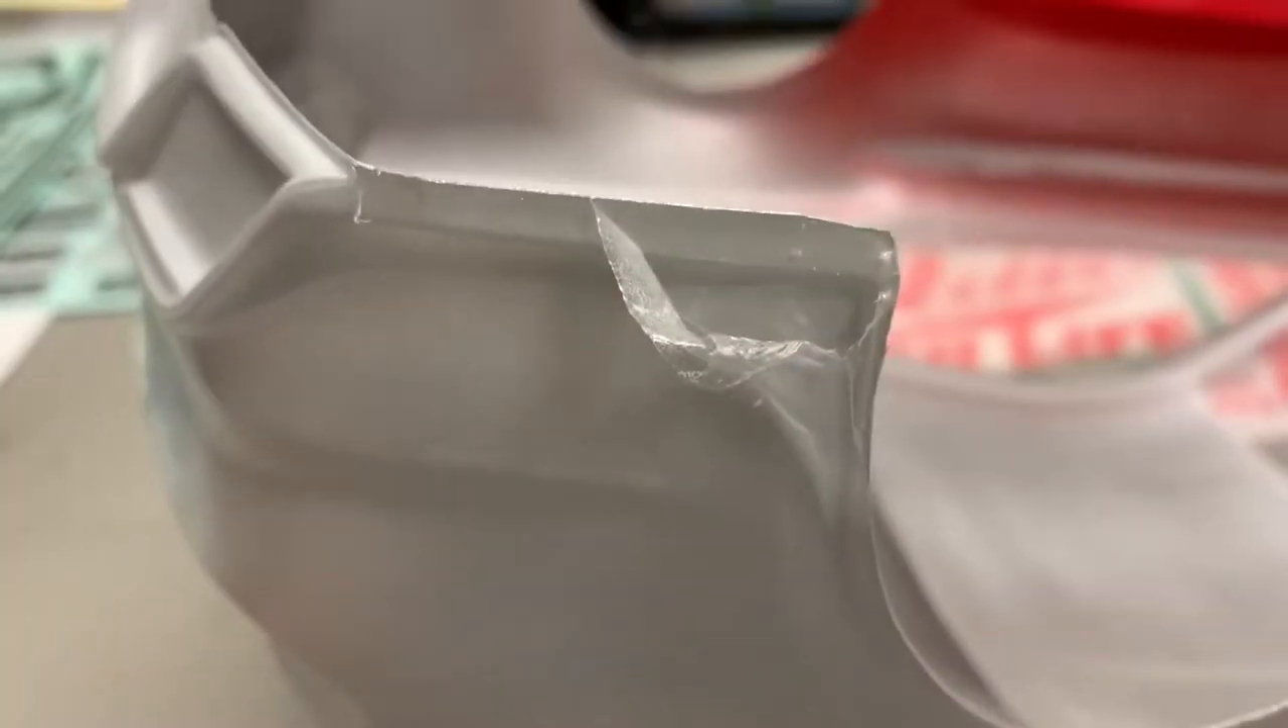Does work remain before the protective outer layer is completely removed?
Yes.